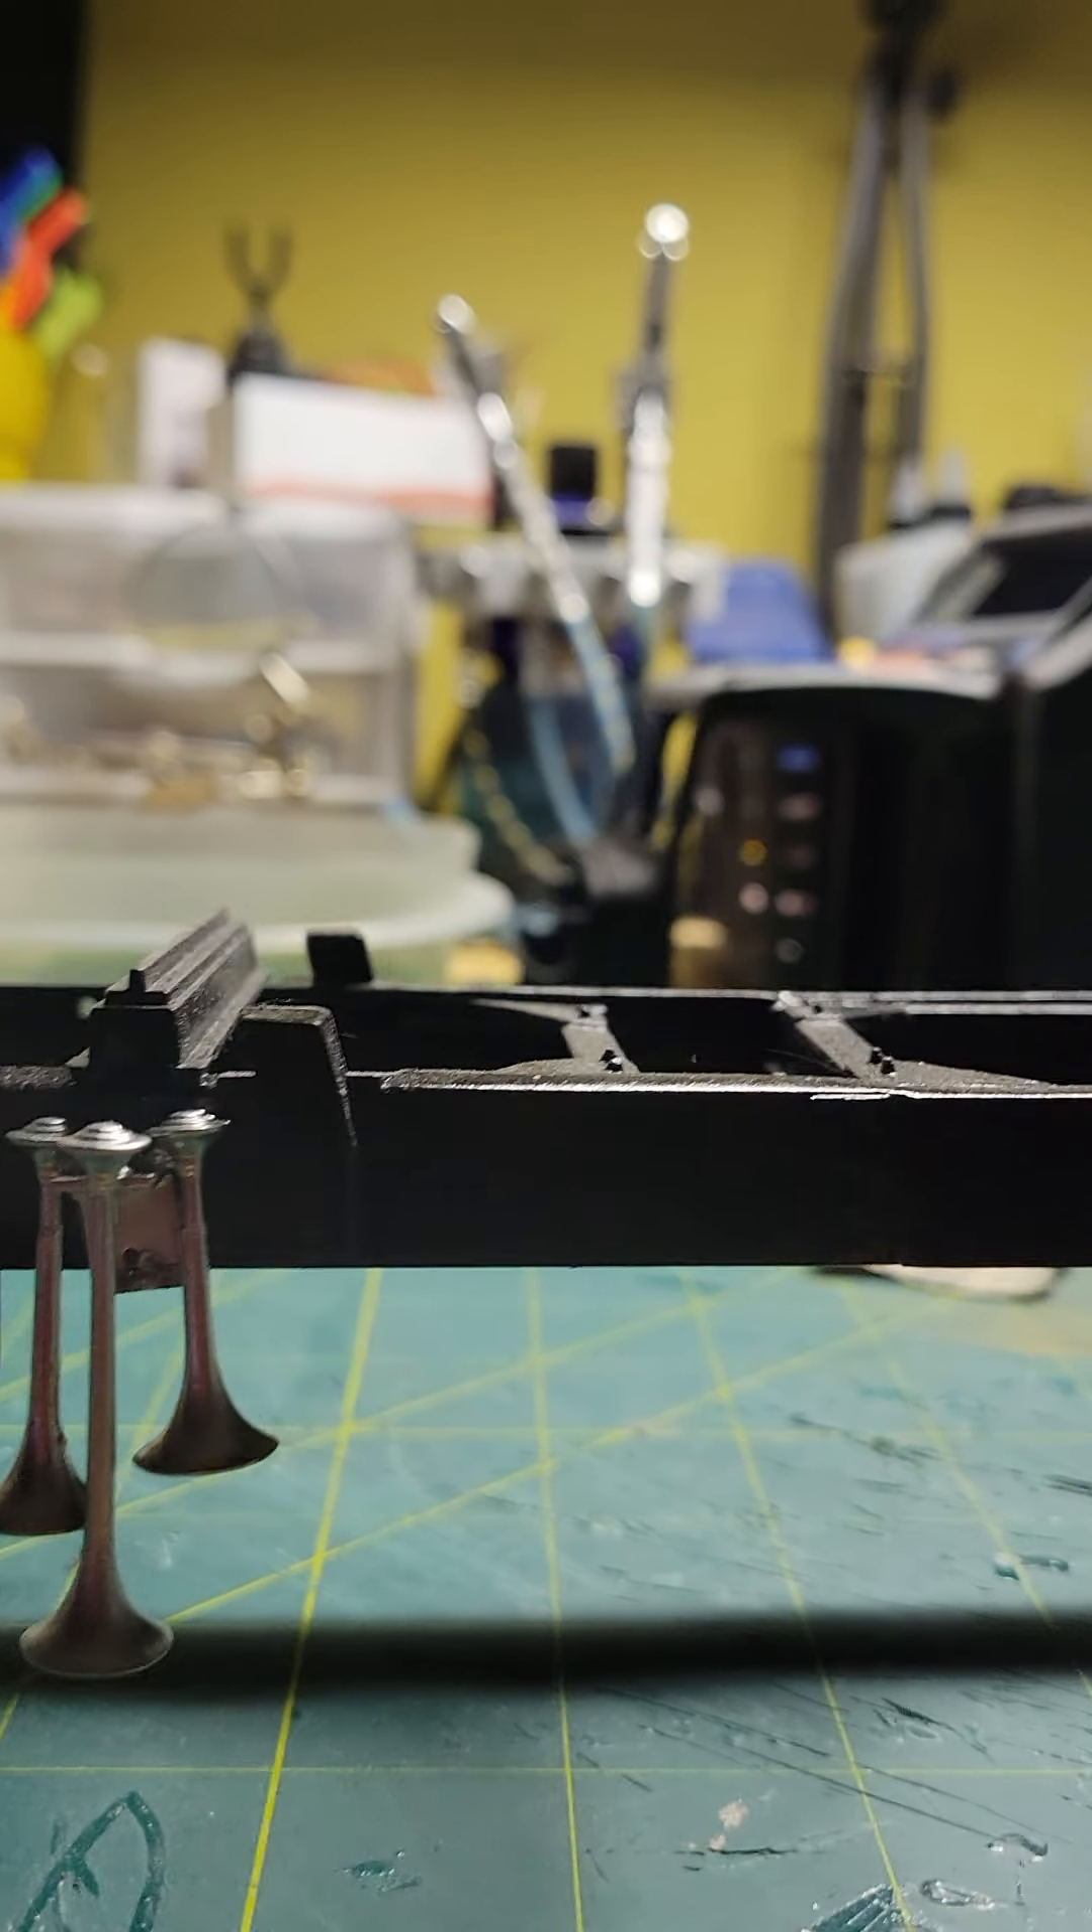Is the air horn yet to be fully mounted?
No.